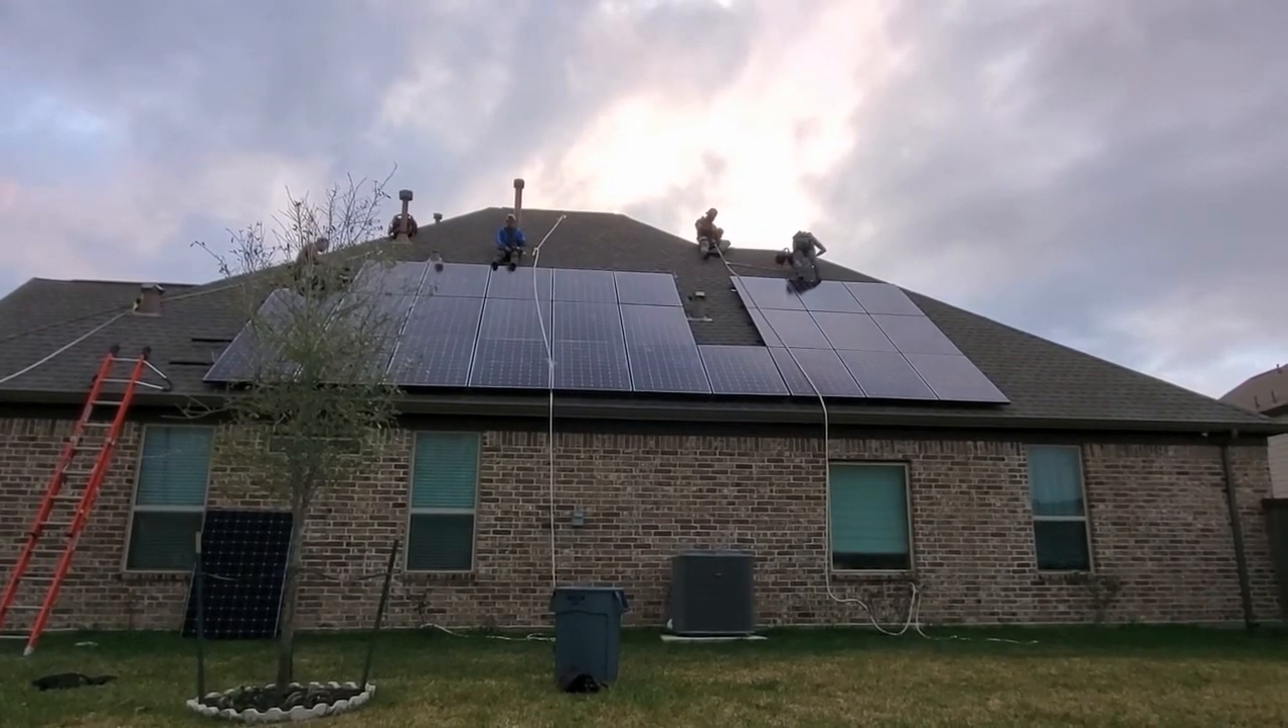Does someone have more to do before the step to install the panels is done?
Yes.